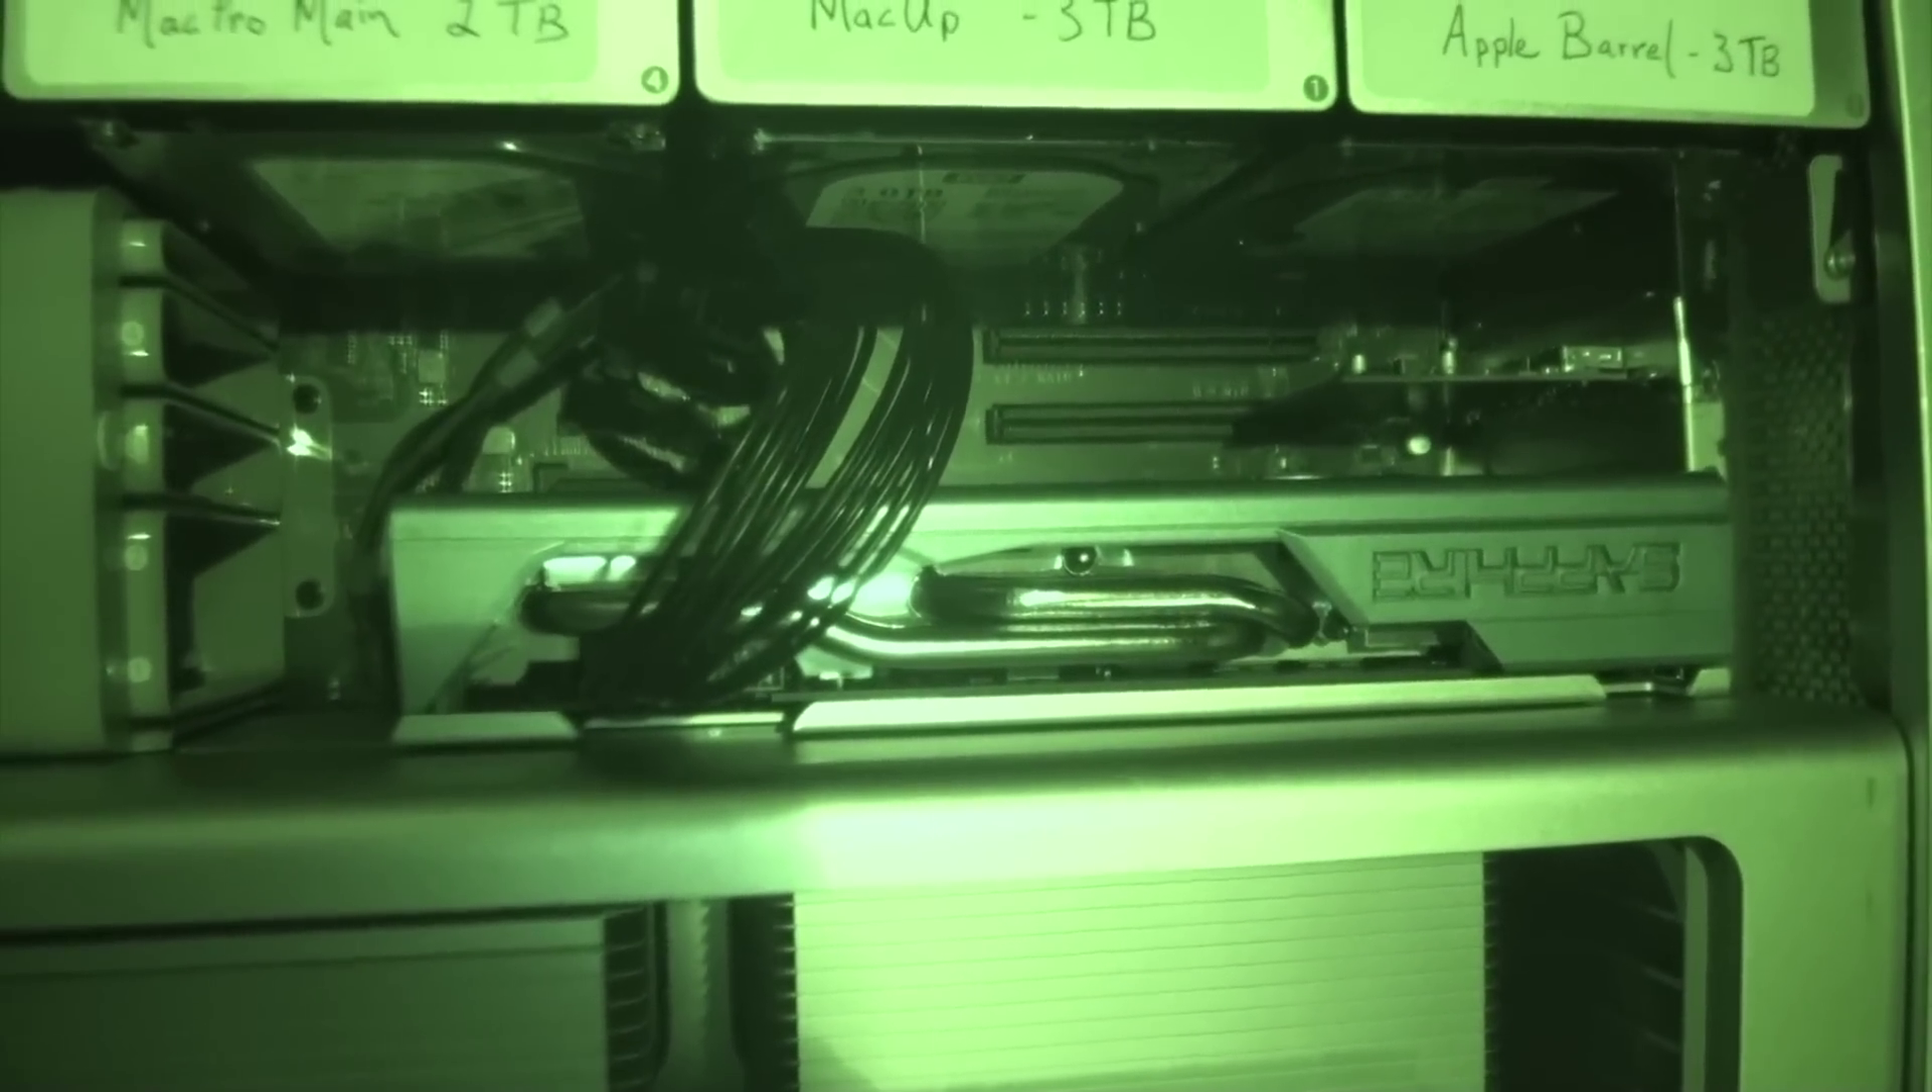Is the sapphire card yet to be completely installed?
No.